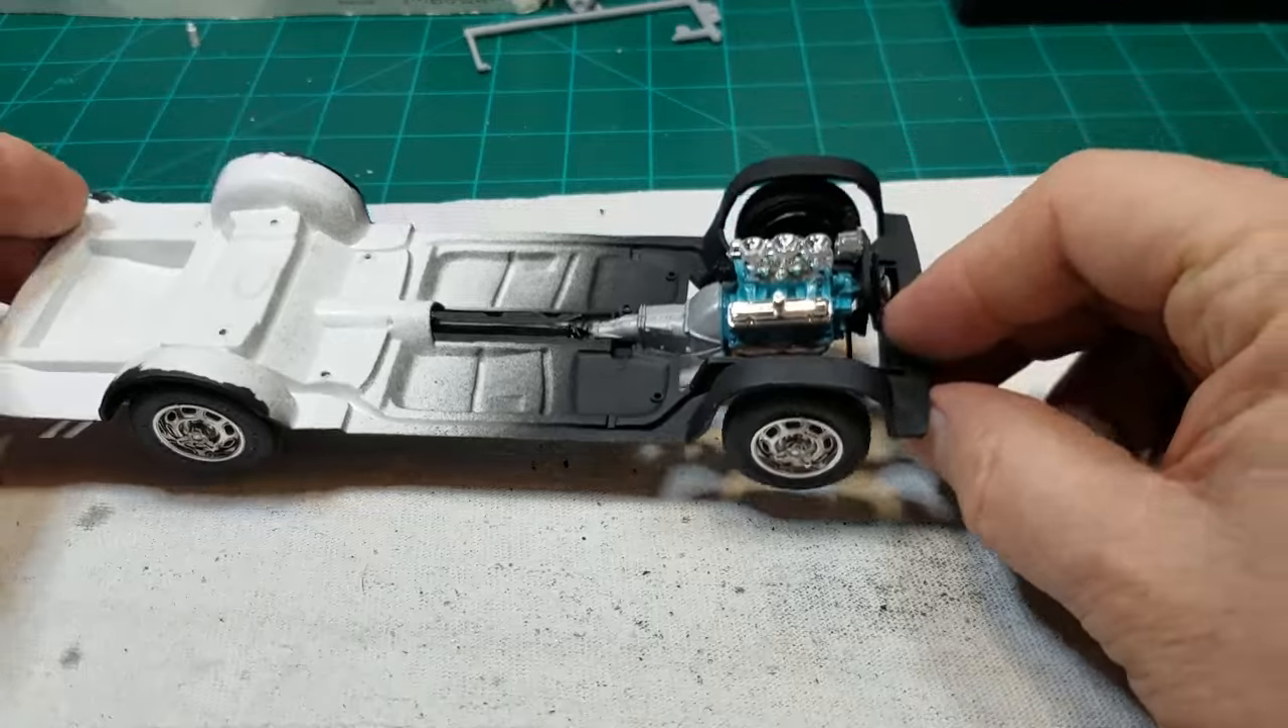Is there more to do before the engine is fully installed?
No.